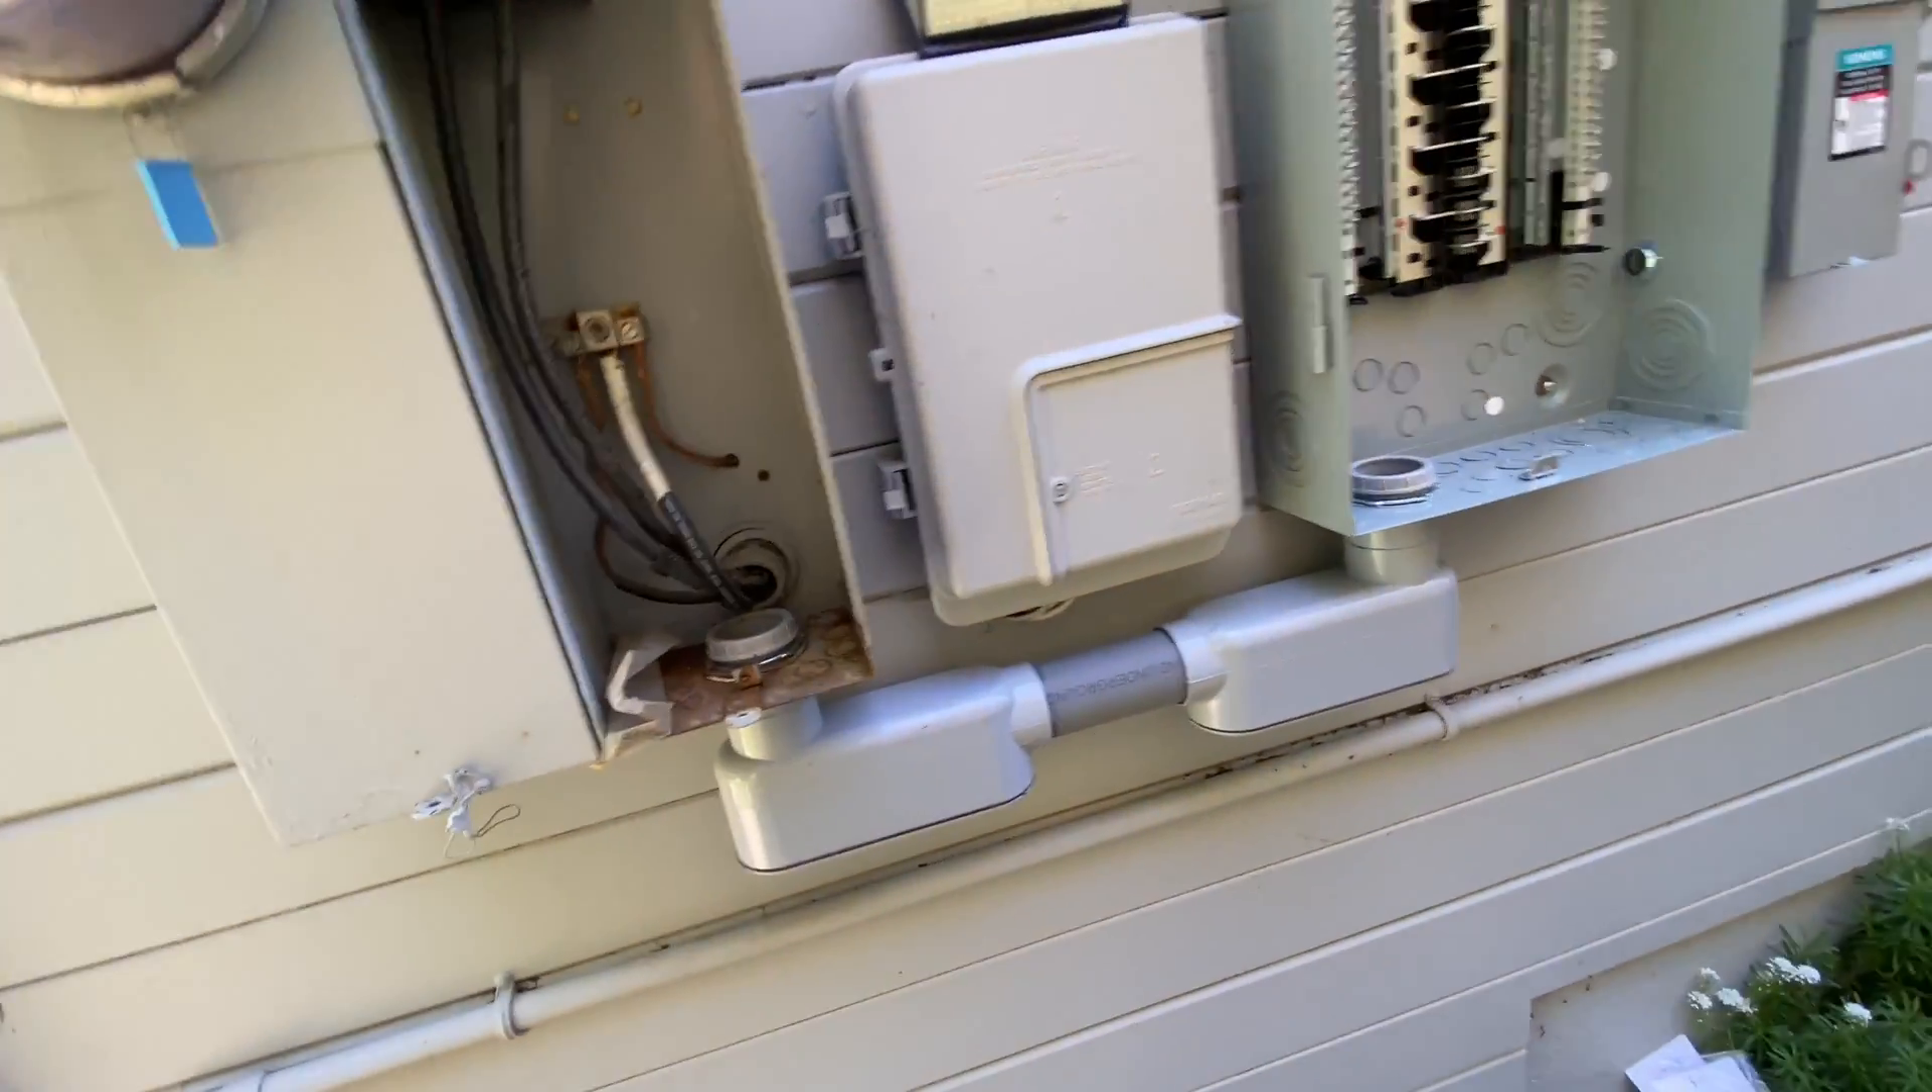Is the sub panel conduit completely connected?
Yes.